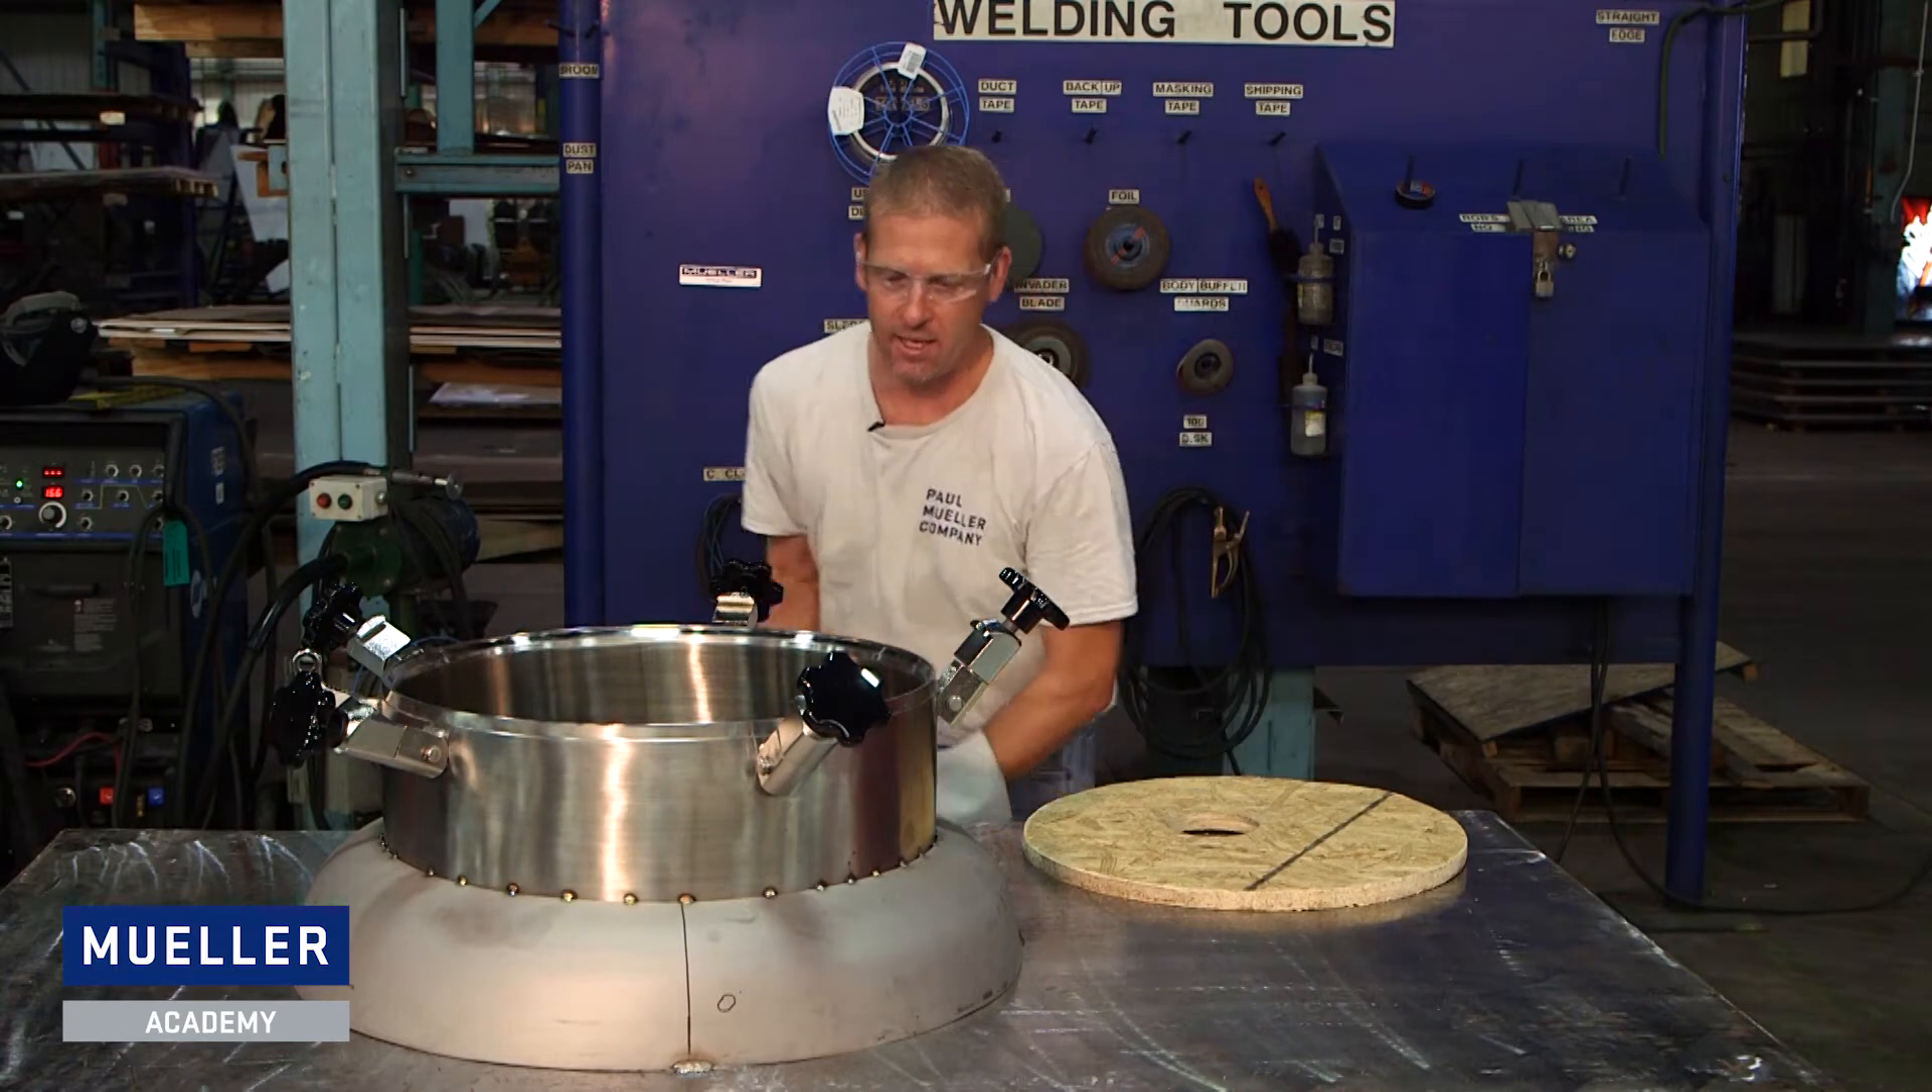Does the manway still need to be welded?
Yes.